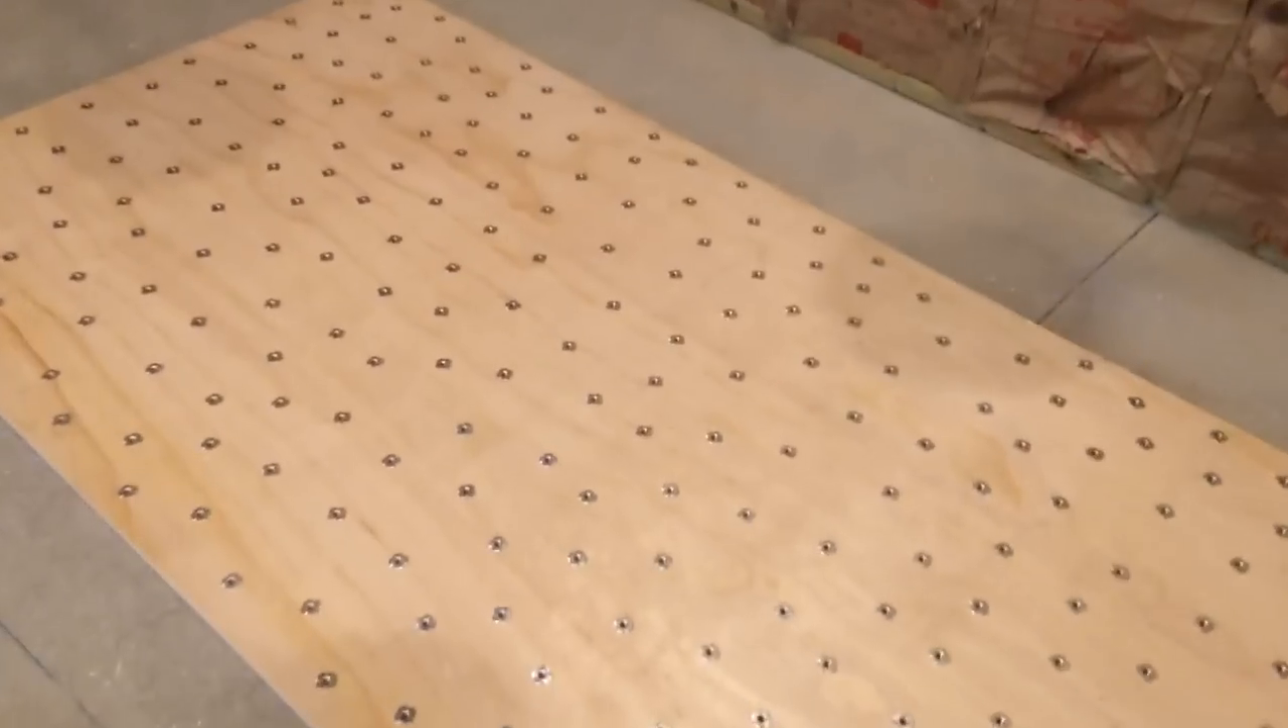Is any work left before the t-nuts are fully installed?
No.